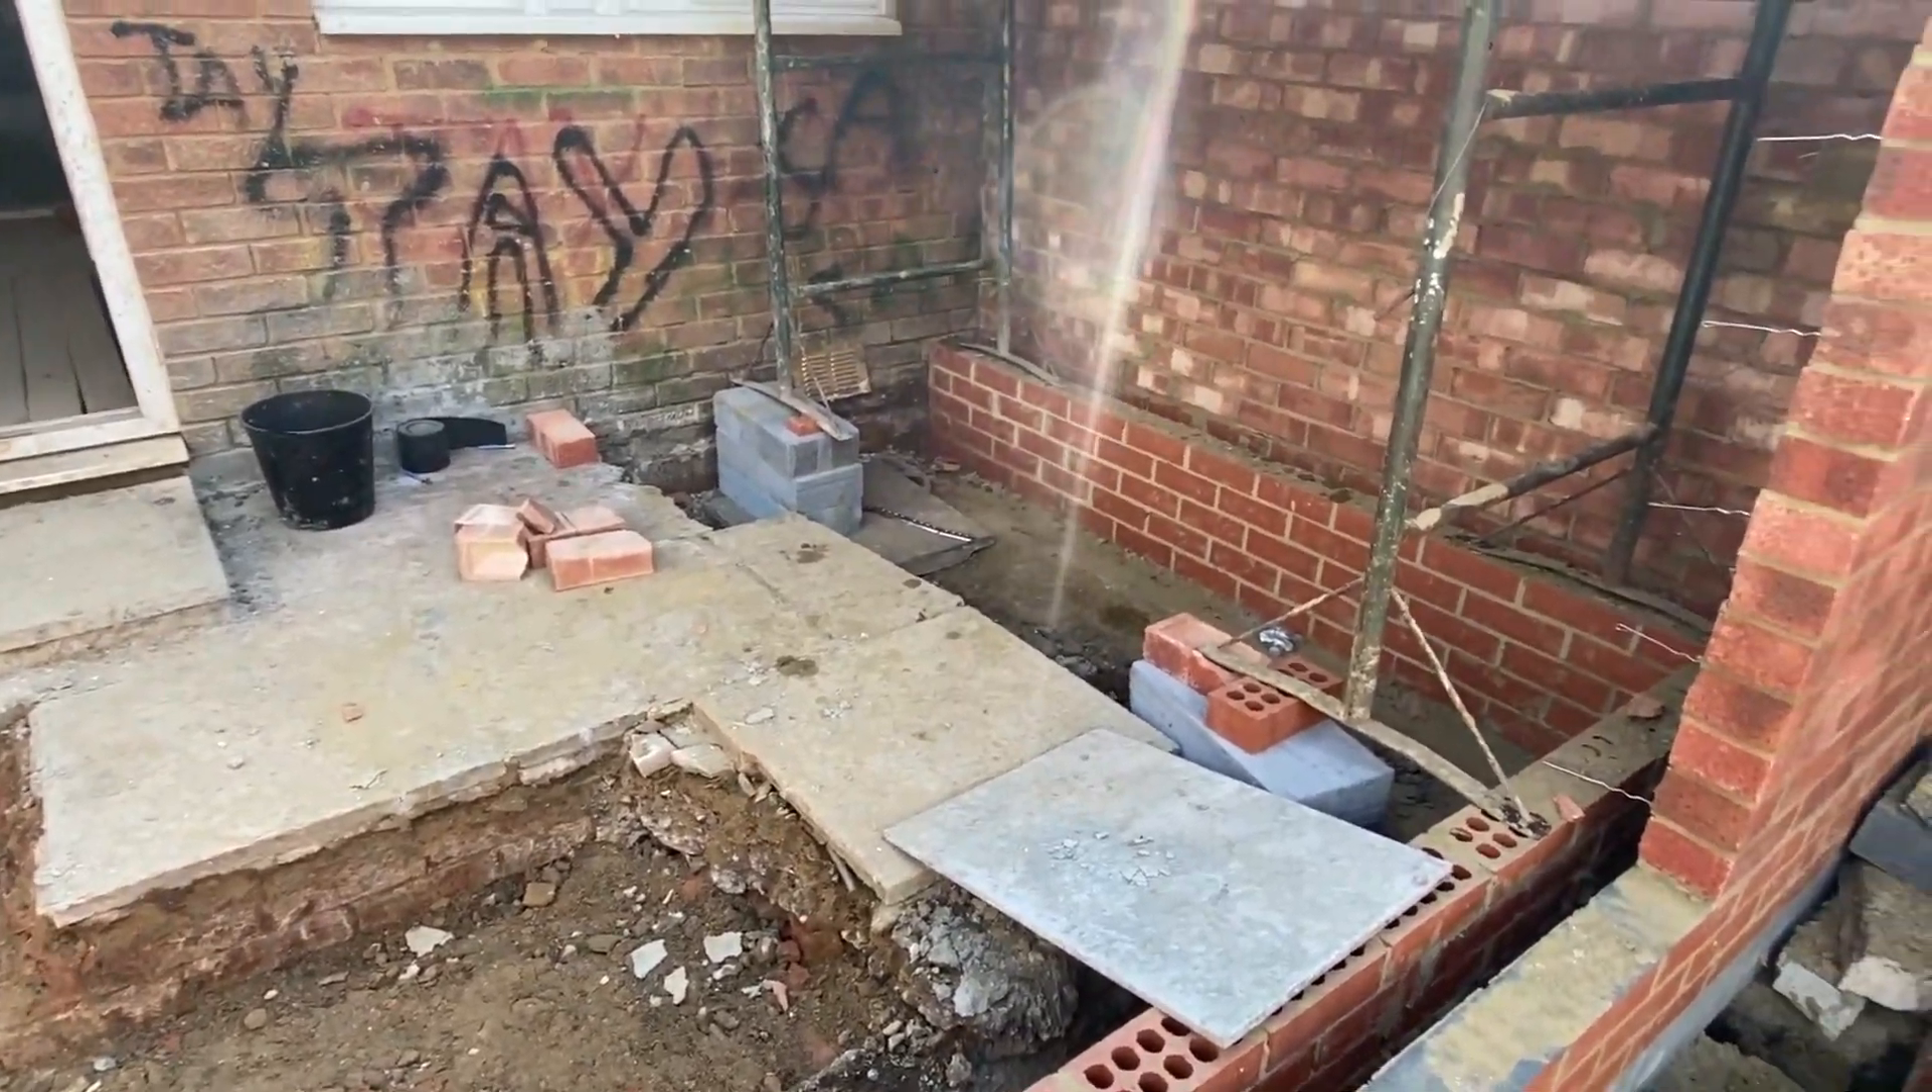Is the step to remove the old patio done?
No.